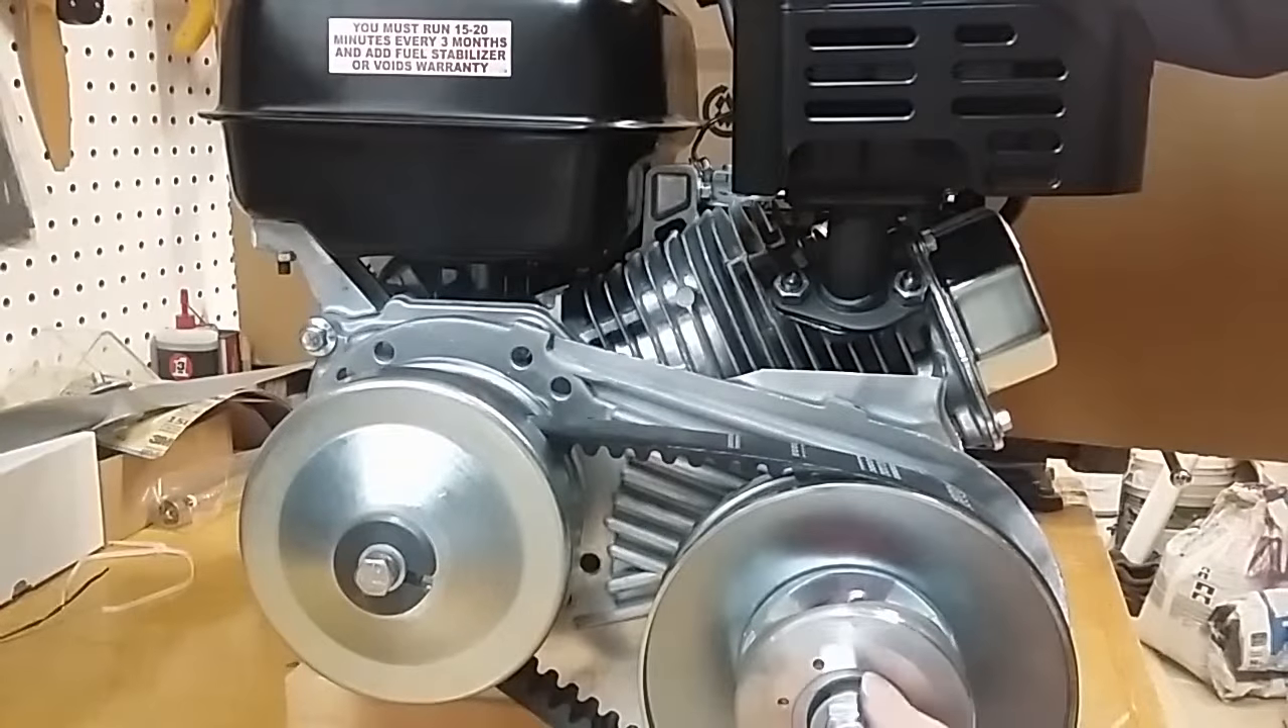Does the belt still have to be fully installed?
No.